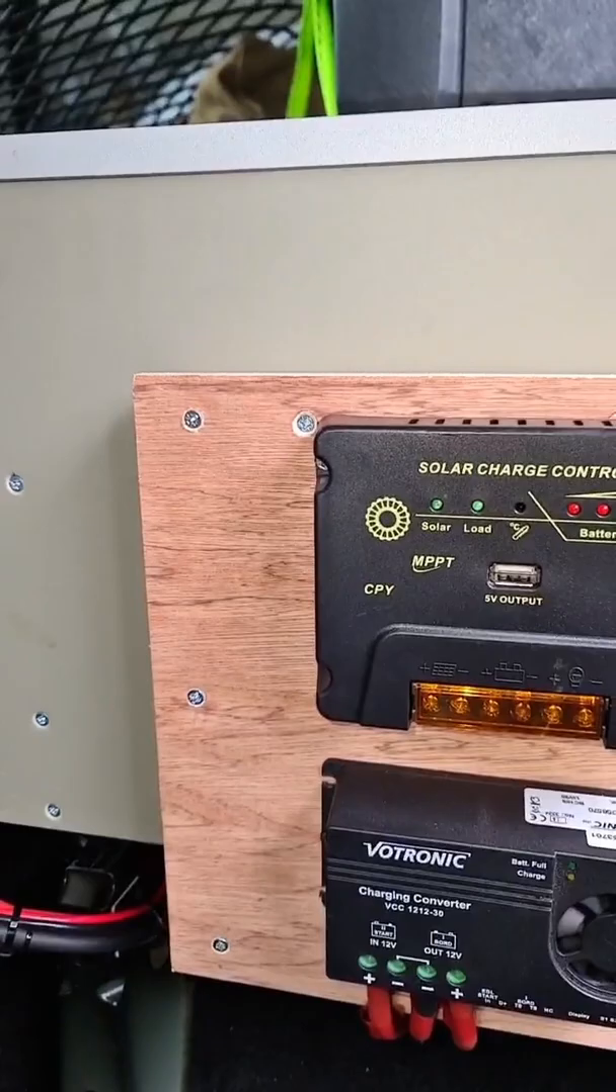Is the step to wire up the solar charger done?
No.